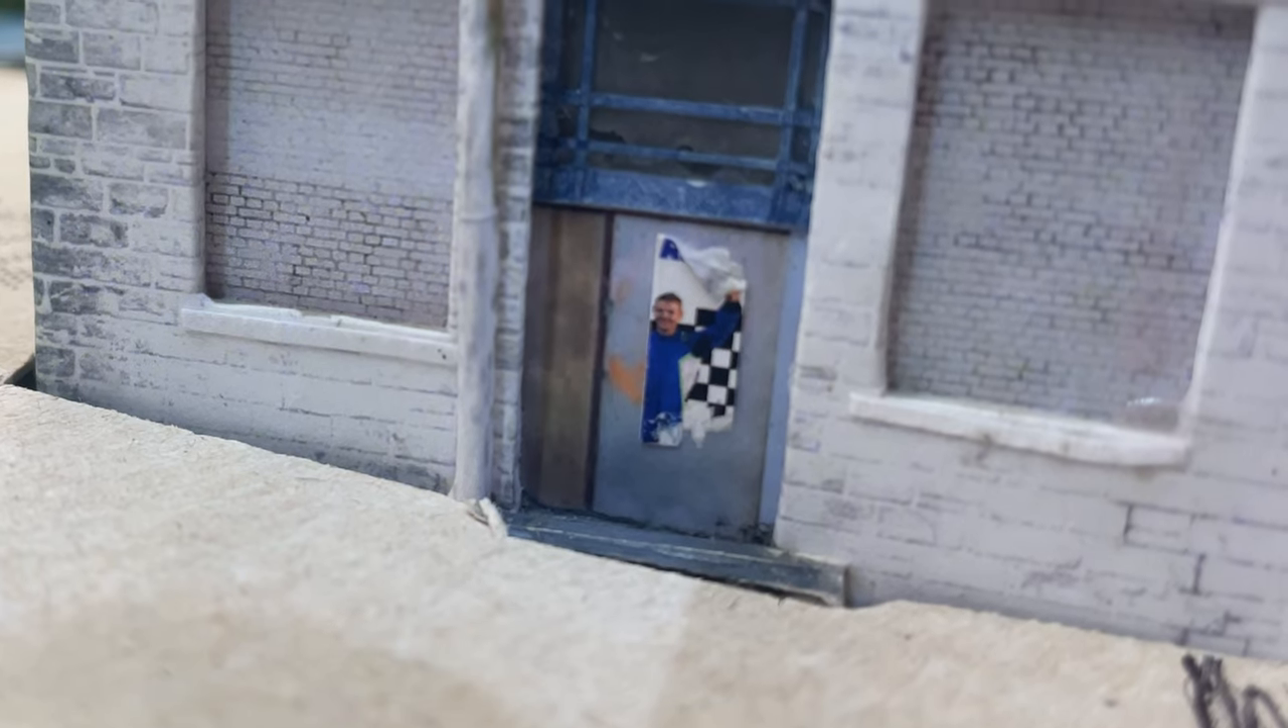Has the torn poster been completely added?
Yes.